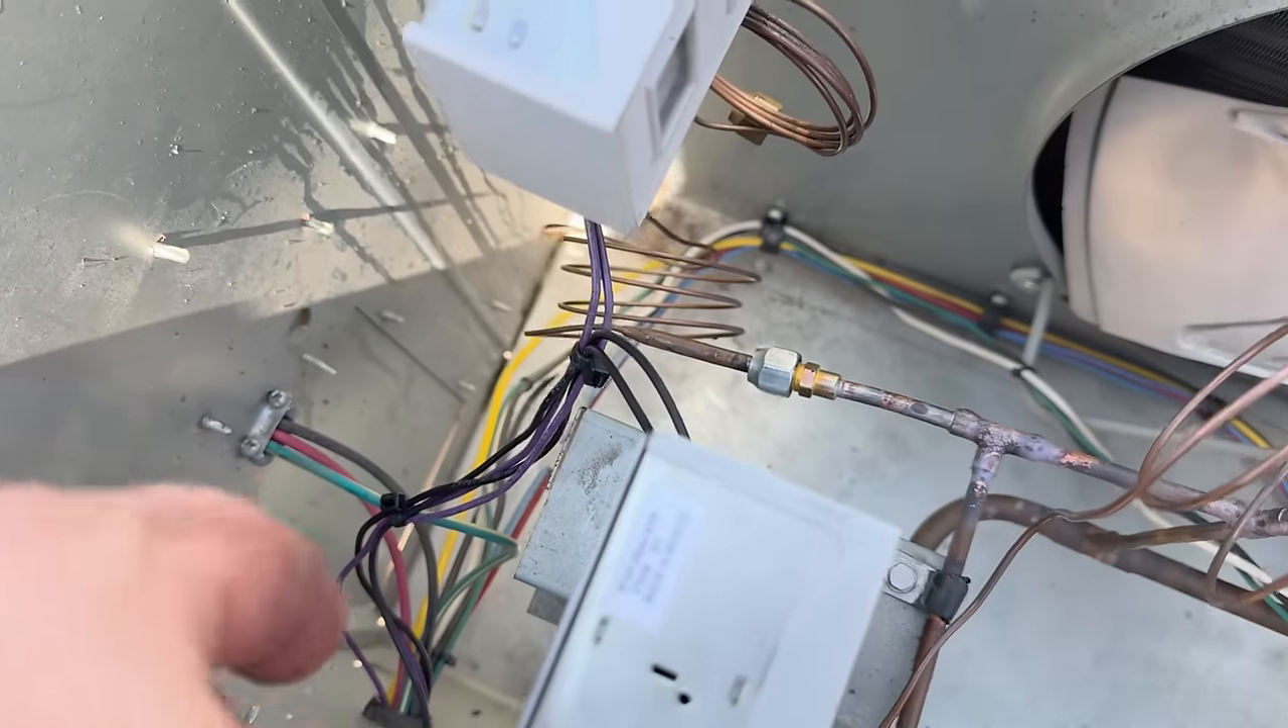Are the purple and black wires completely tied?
Yes.